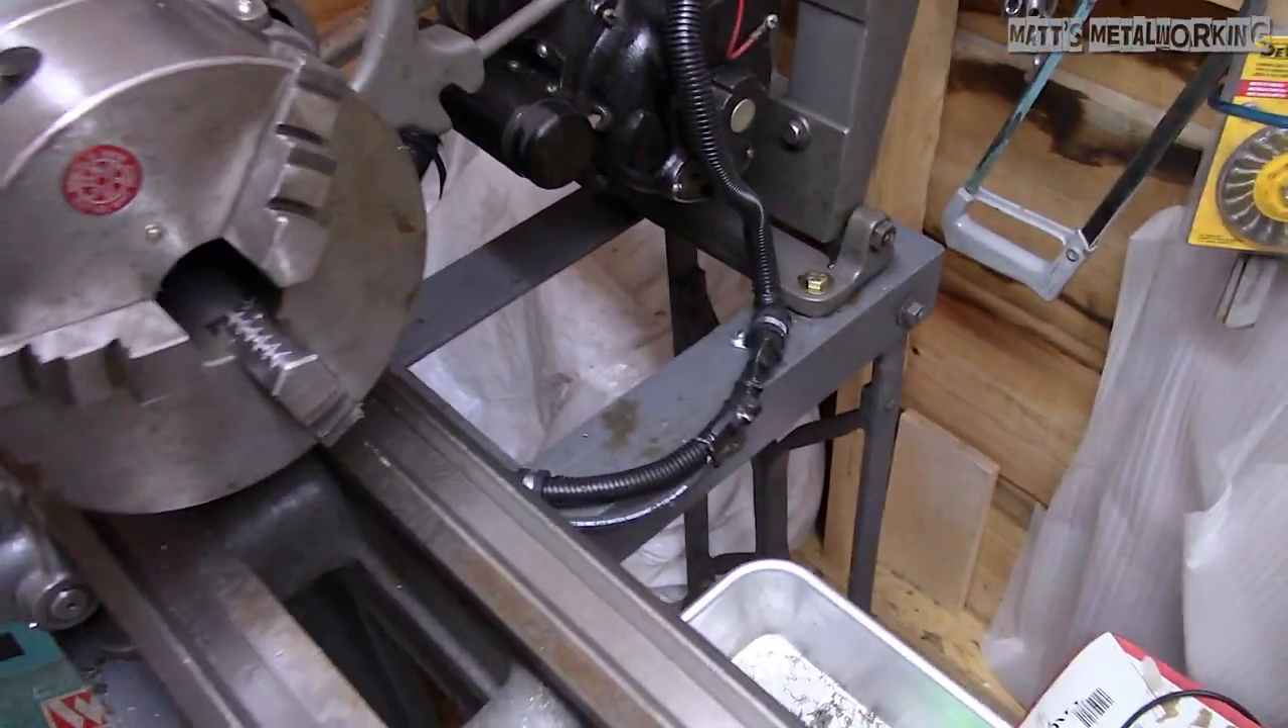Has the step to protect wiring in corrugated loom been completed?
Yes.